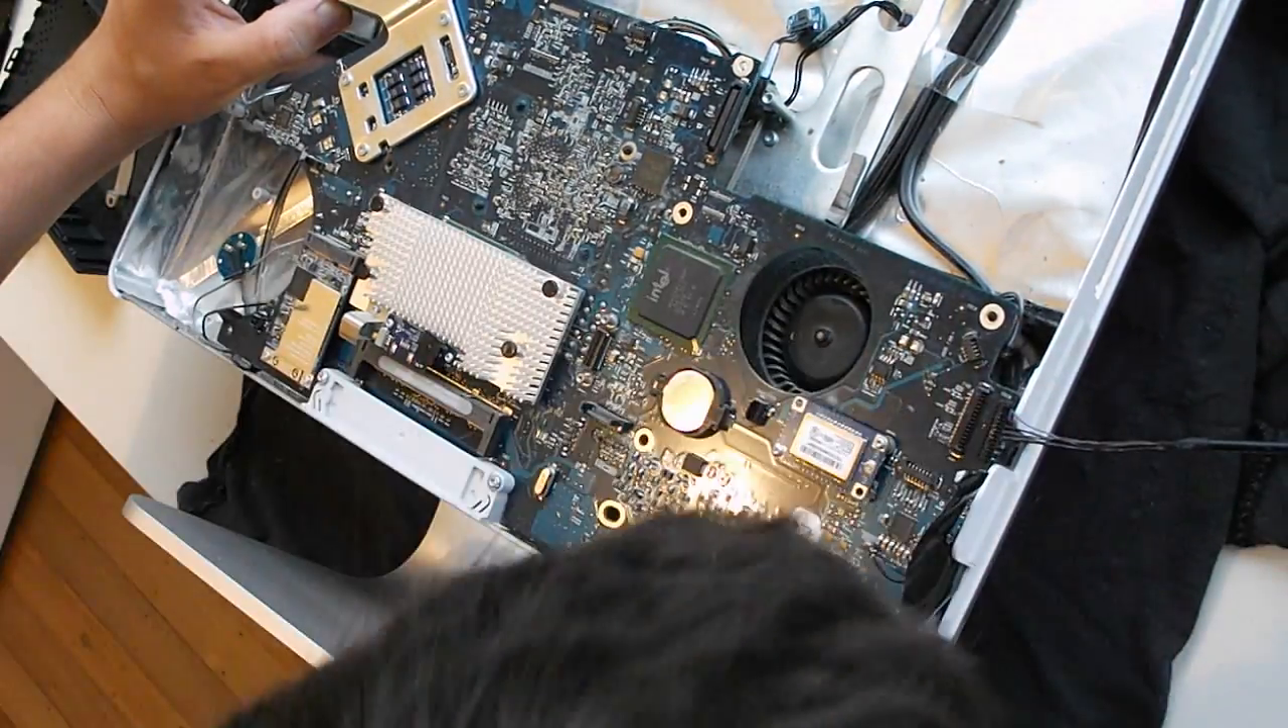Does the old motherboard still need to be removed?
Yes.